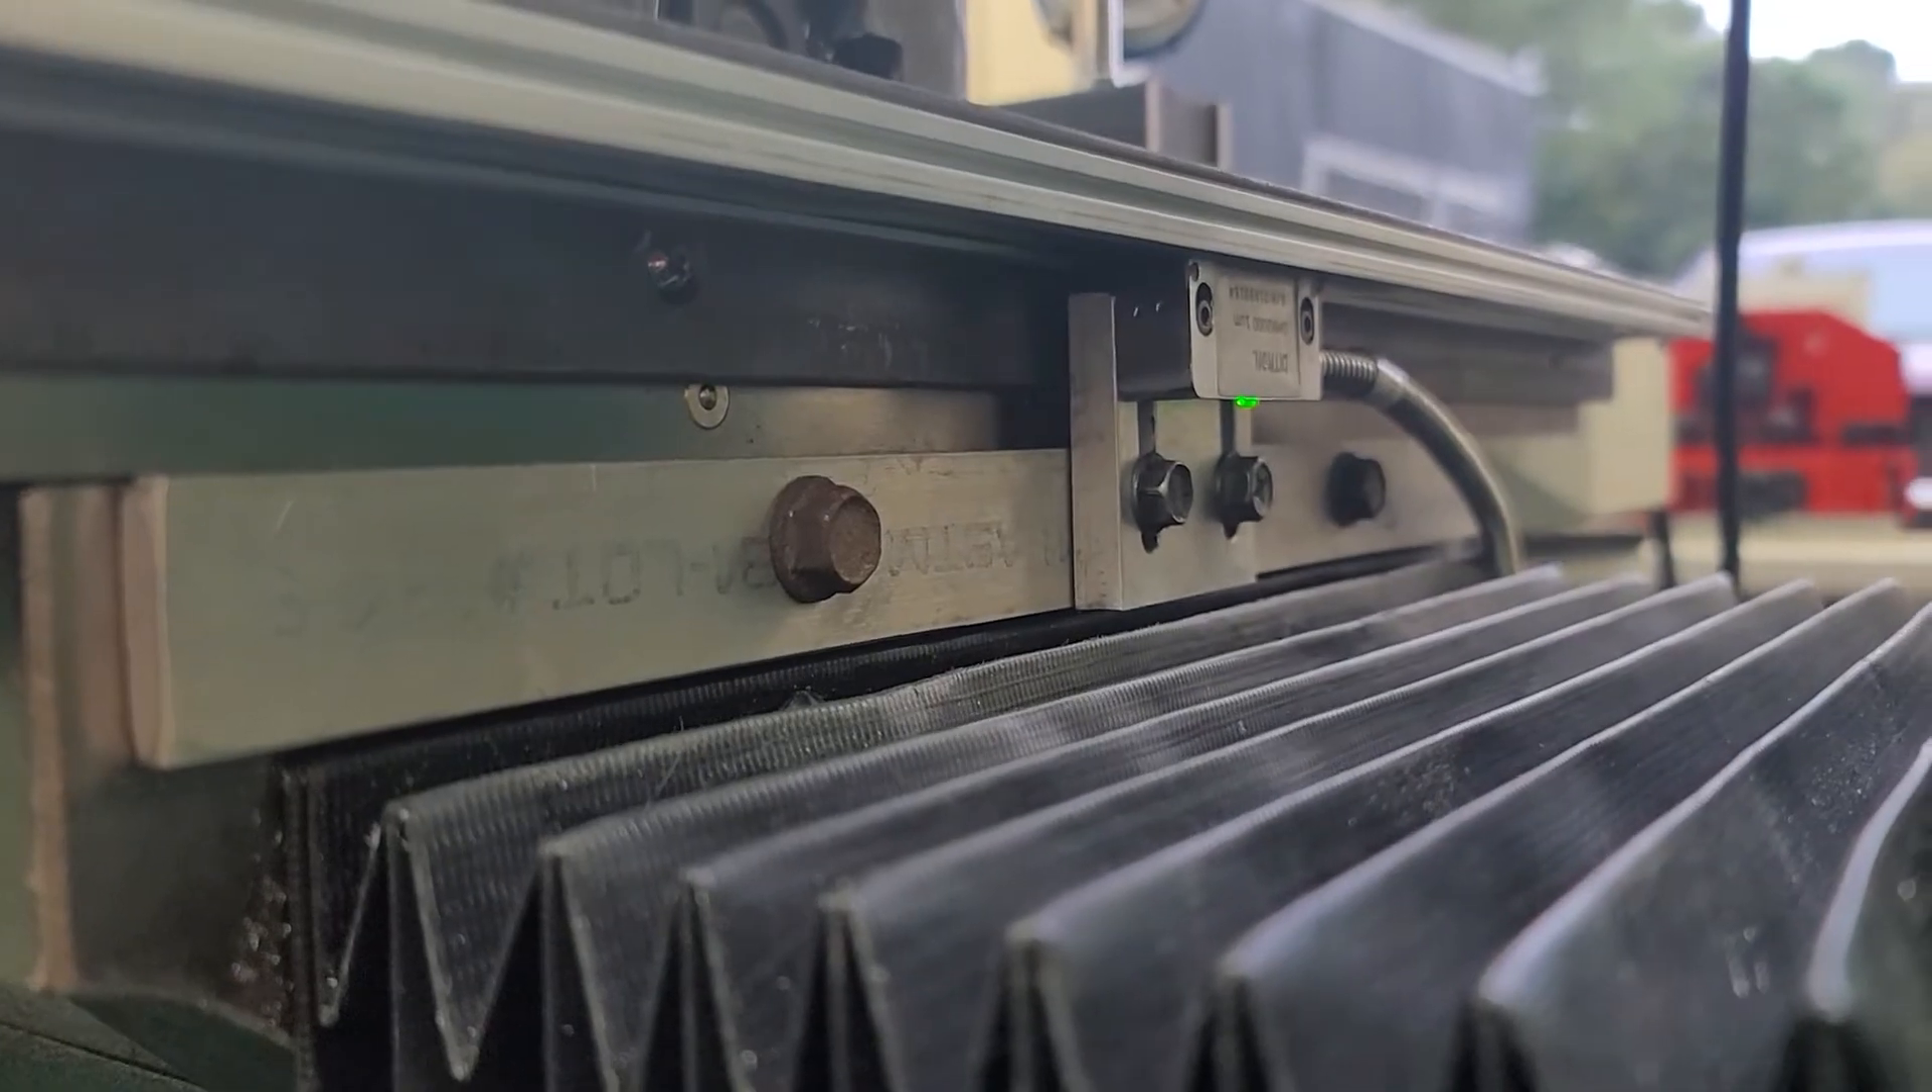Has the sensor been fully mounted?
Yes.